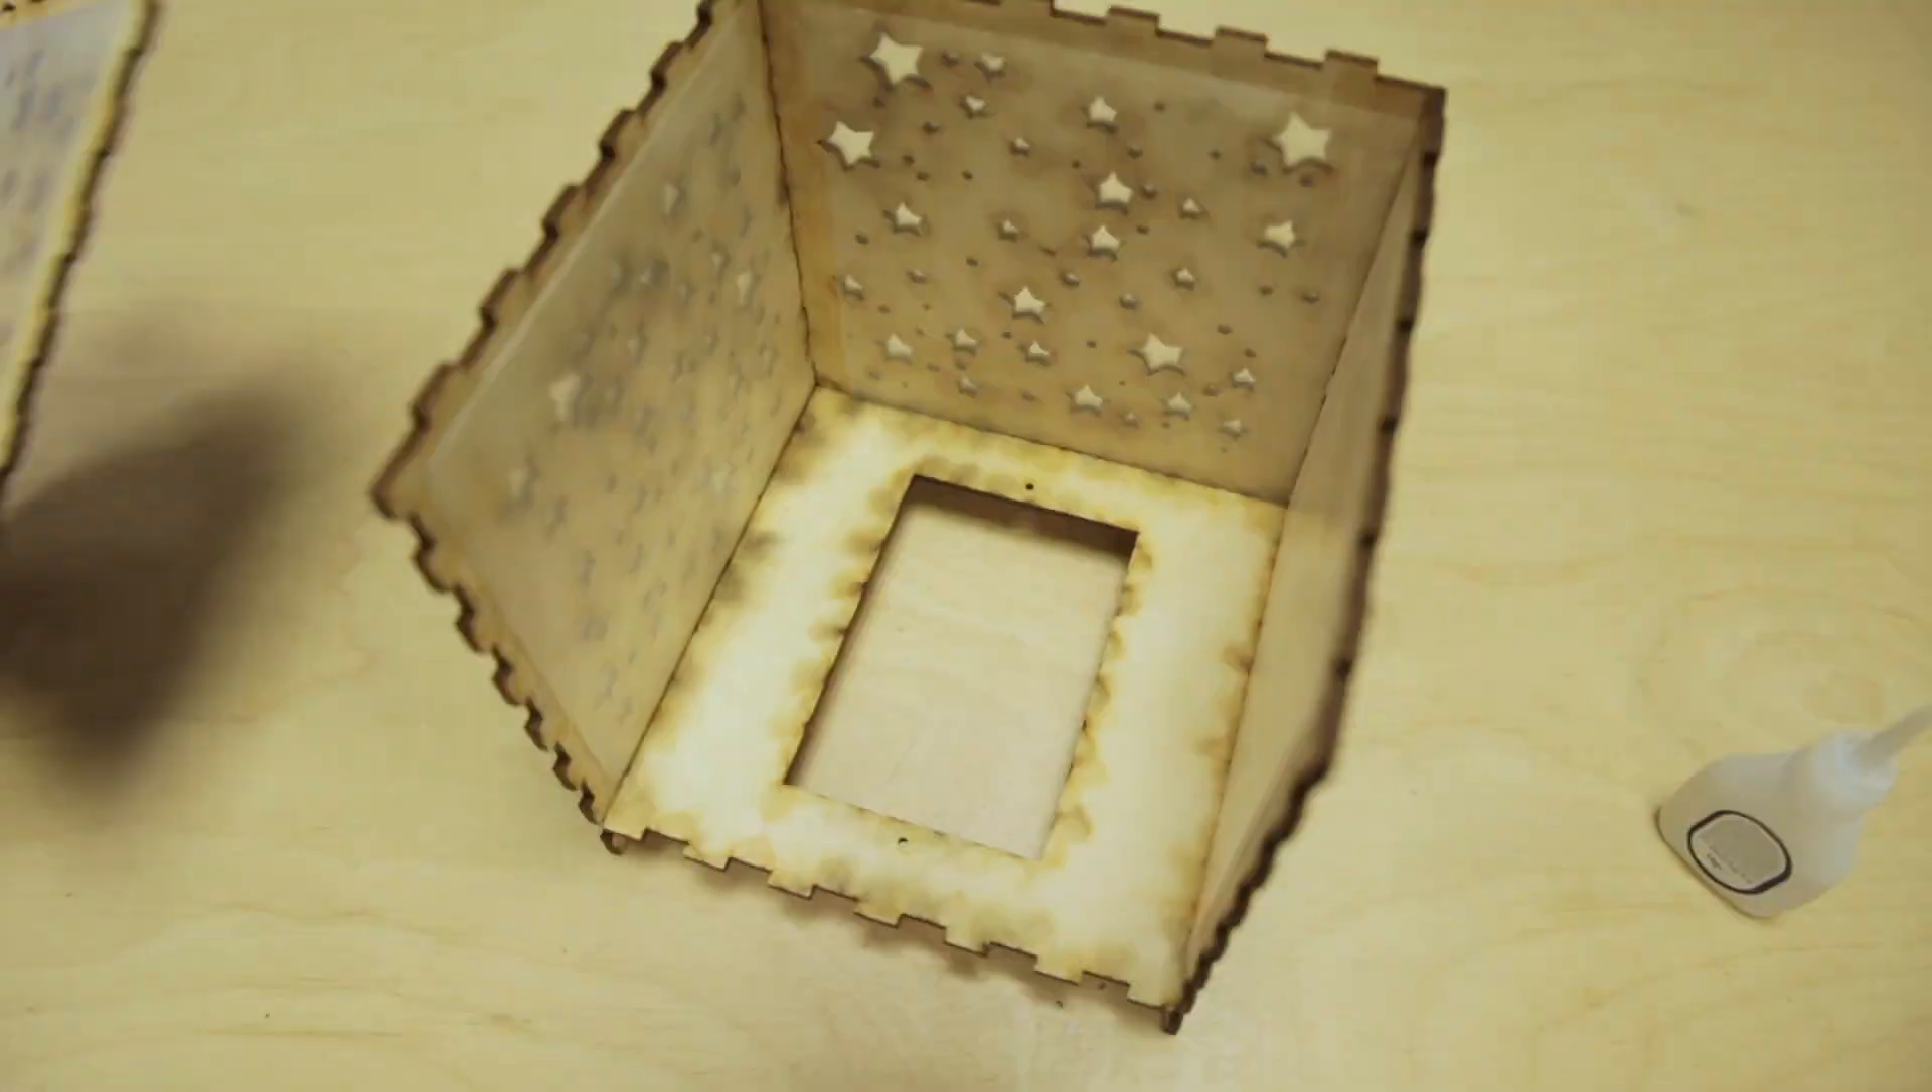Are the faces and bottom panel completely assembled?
No.